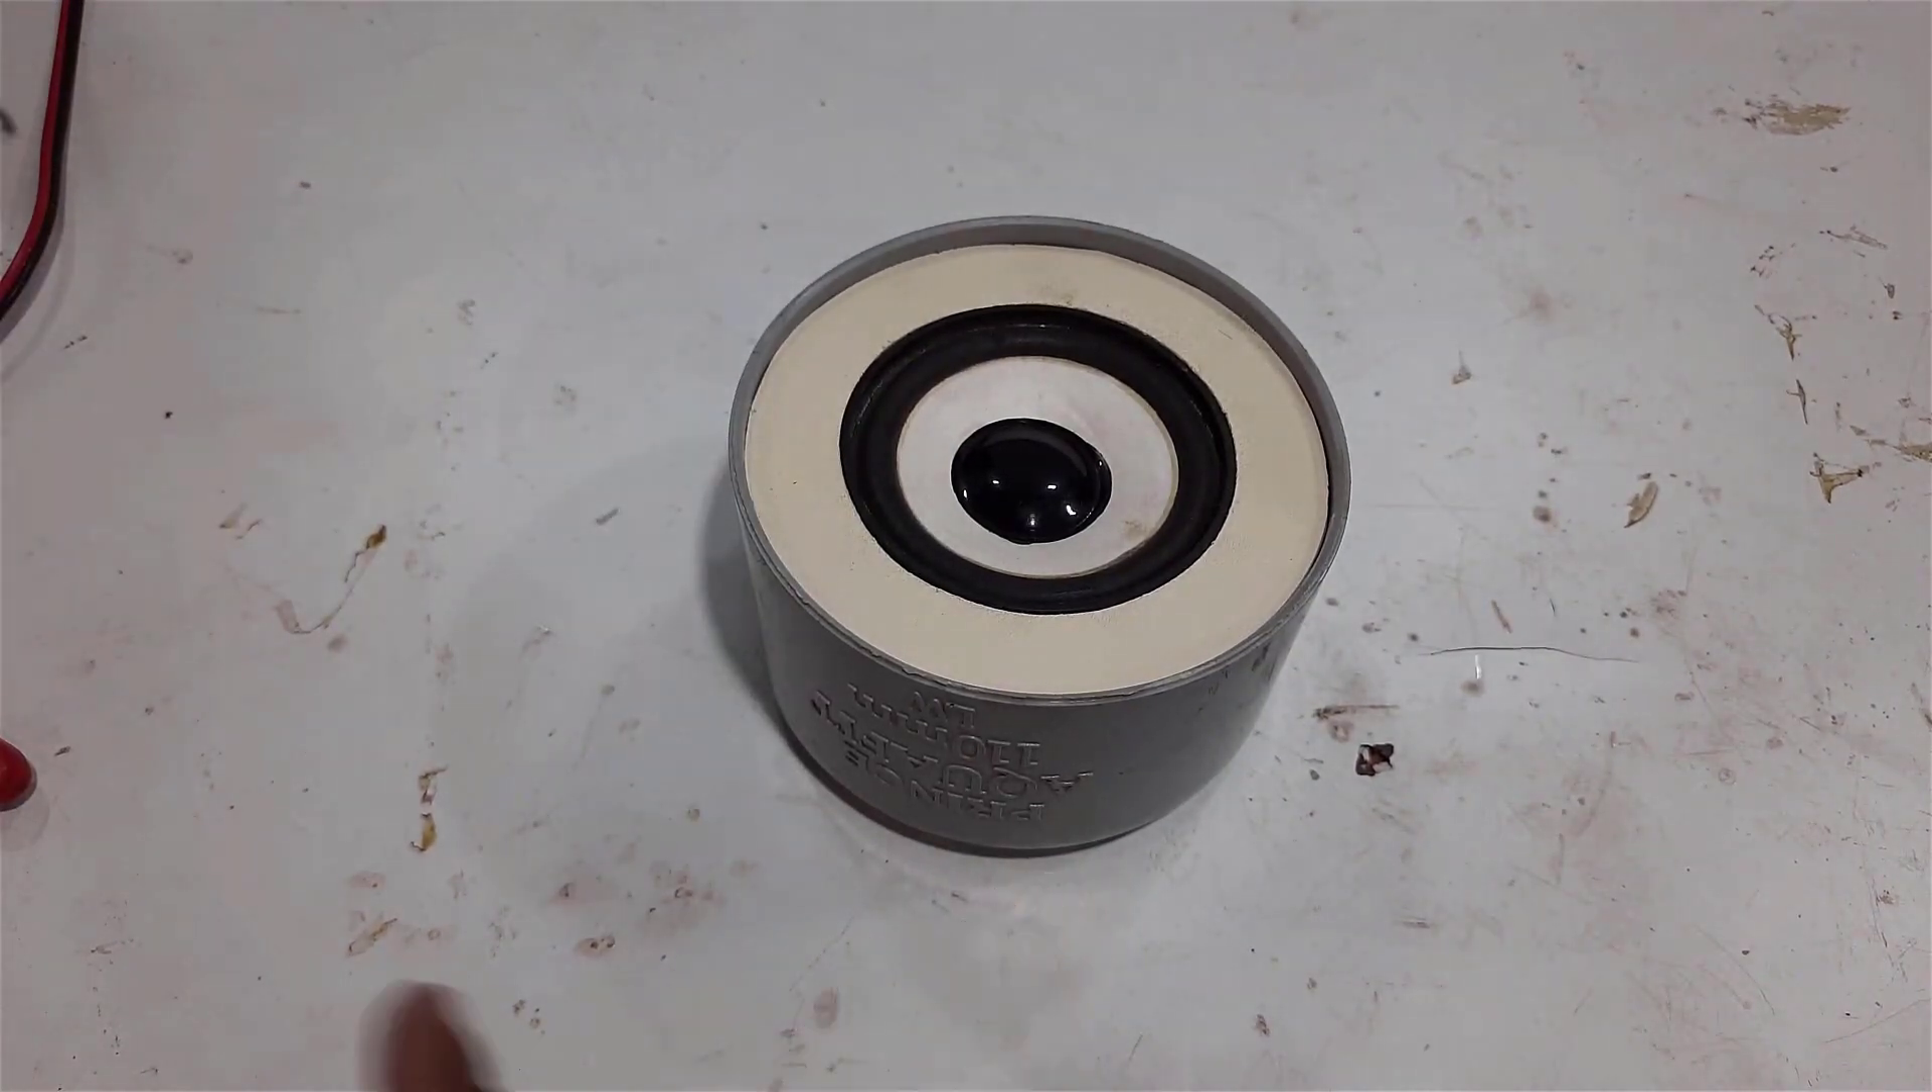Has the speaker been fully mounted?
Yes.